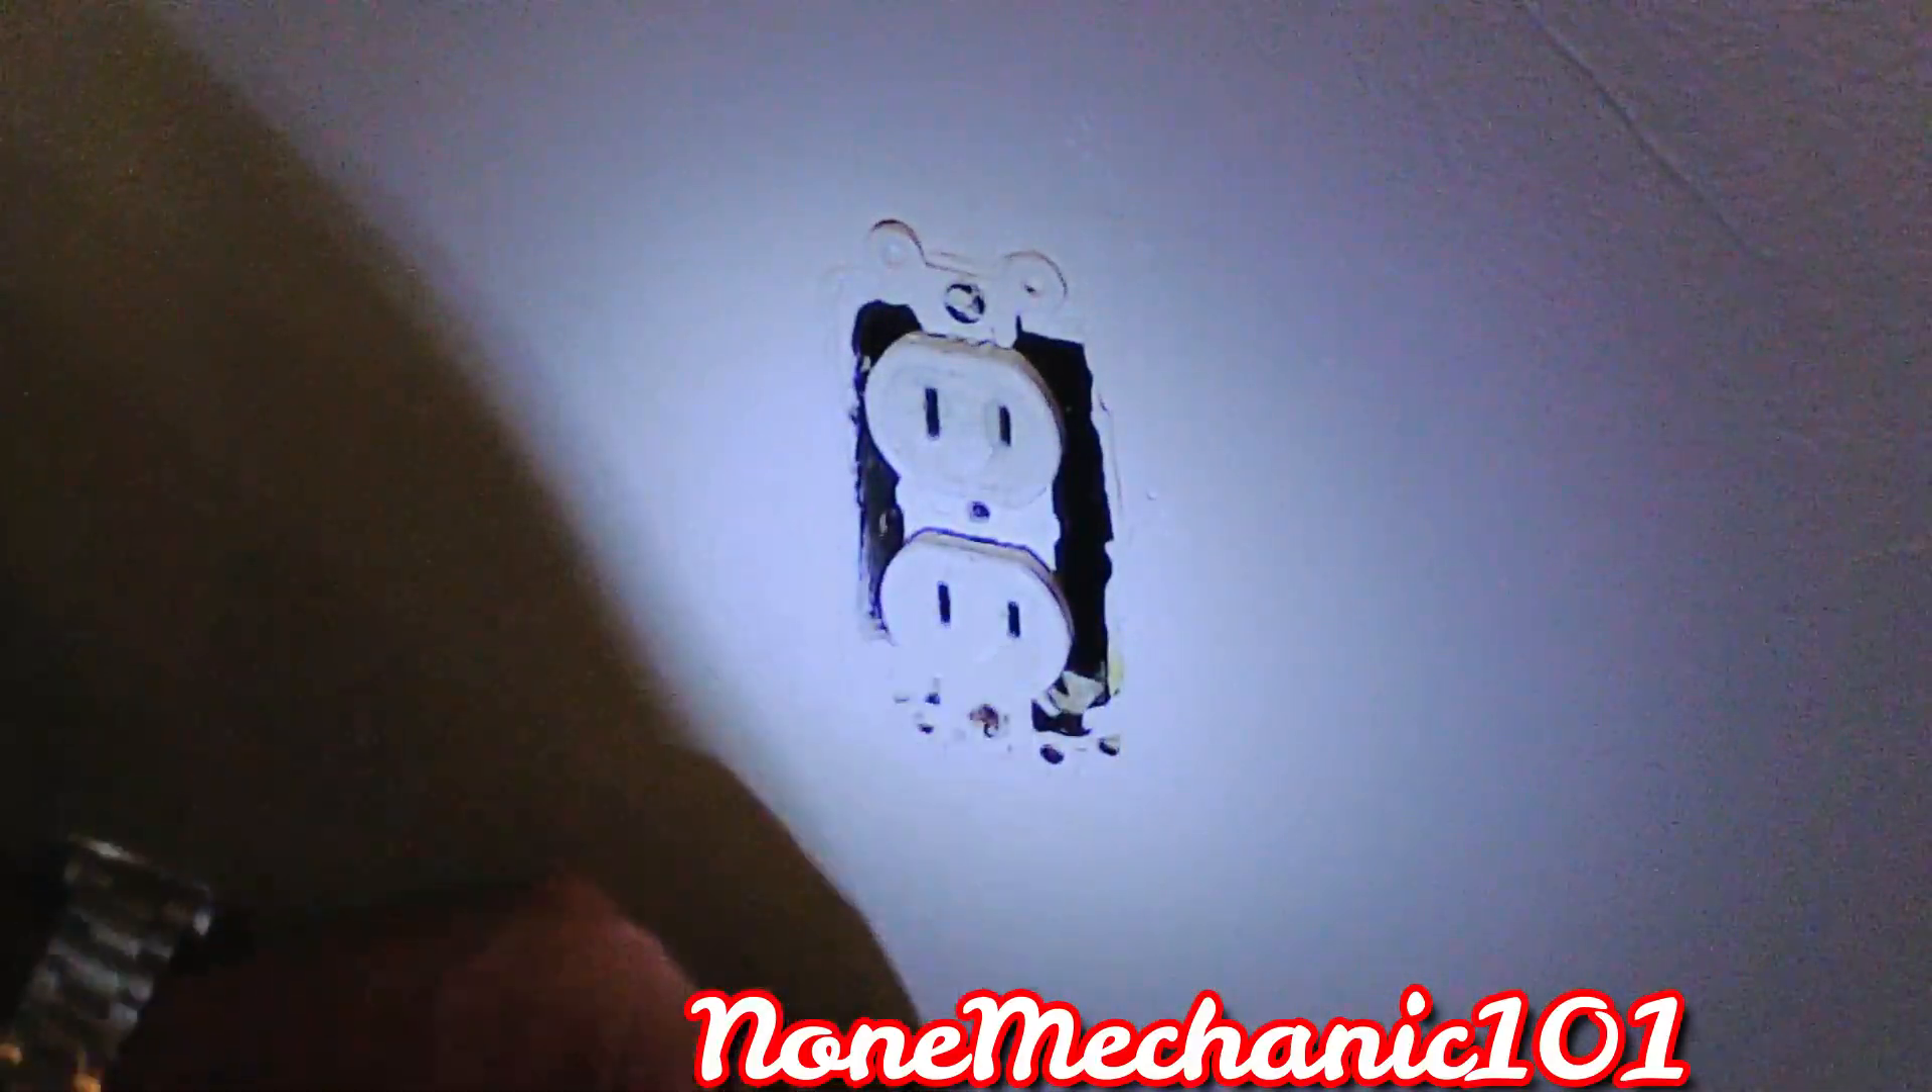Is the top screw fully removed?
No.